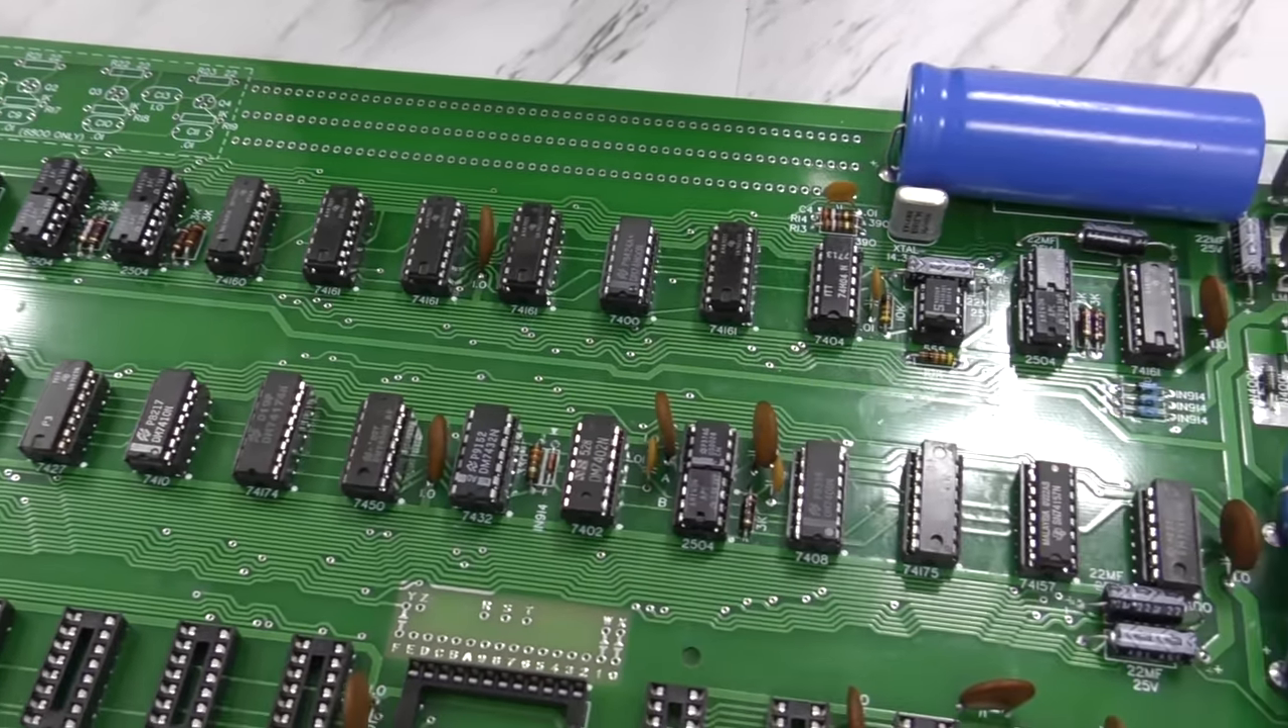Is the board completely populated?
No.